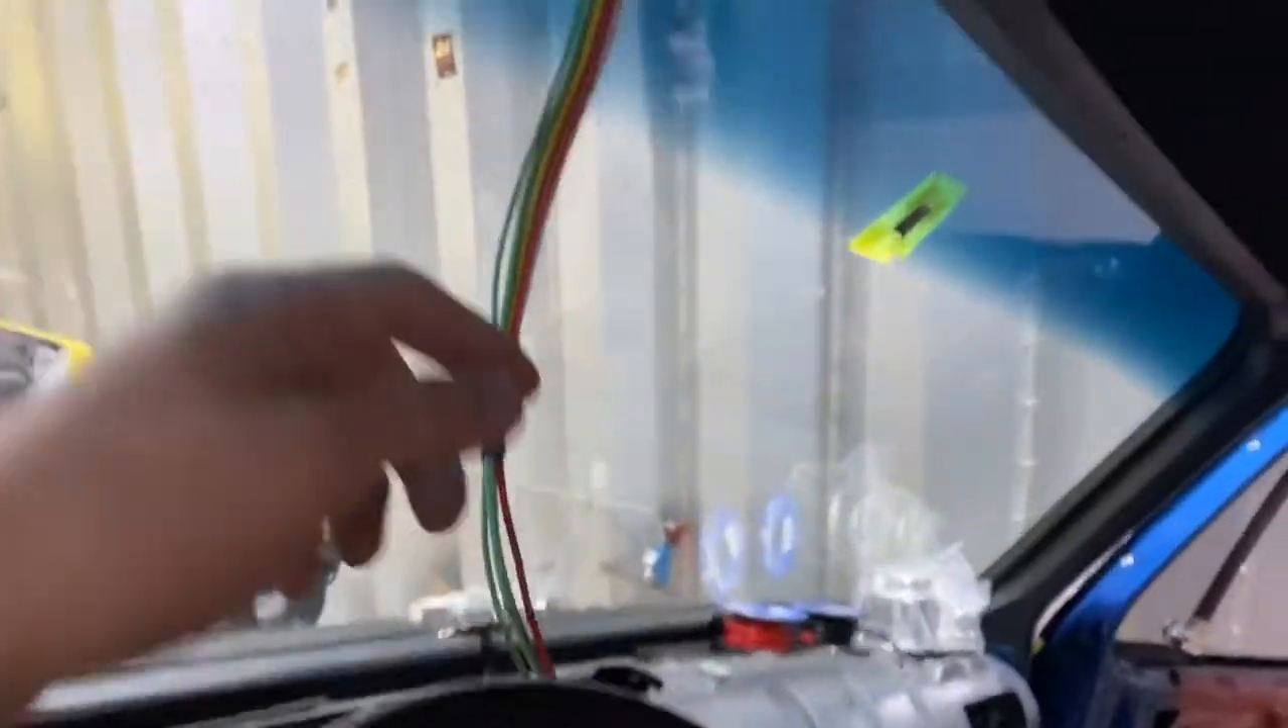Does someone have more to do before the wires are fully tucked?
Yes.